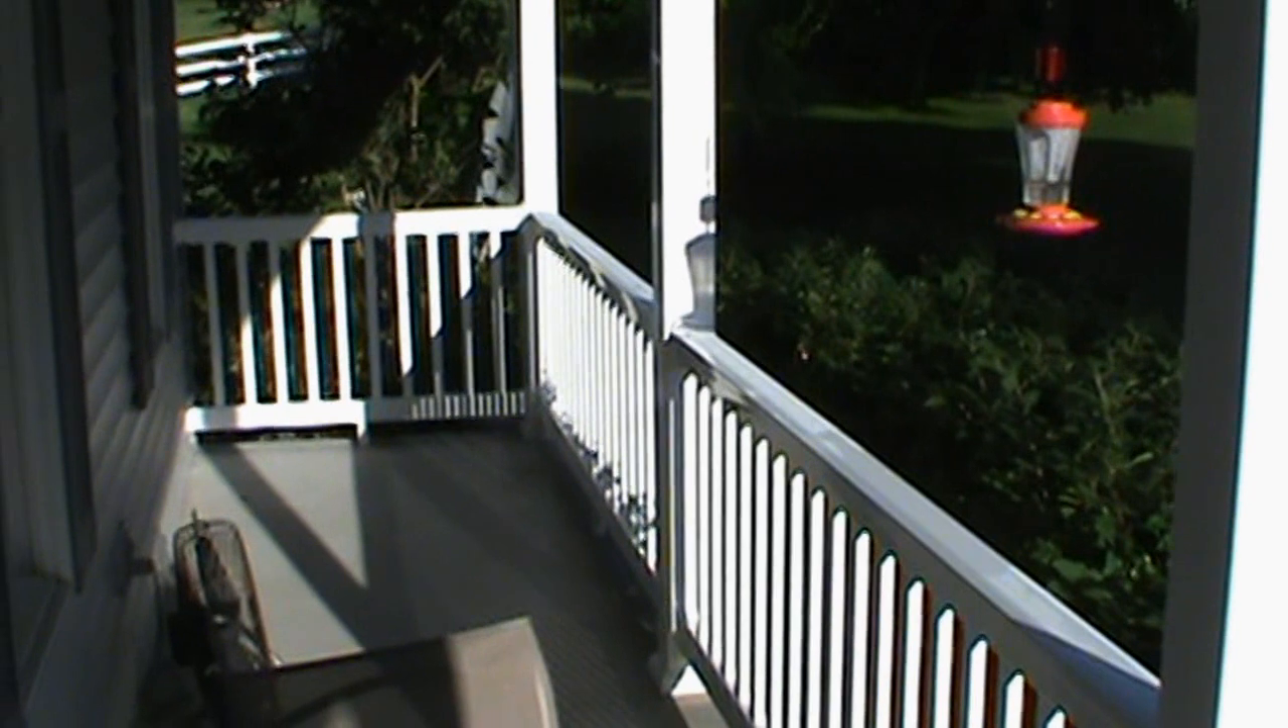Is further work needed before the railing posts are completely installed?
No.